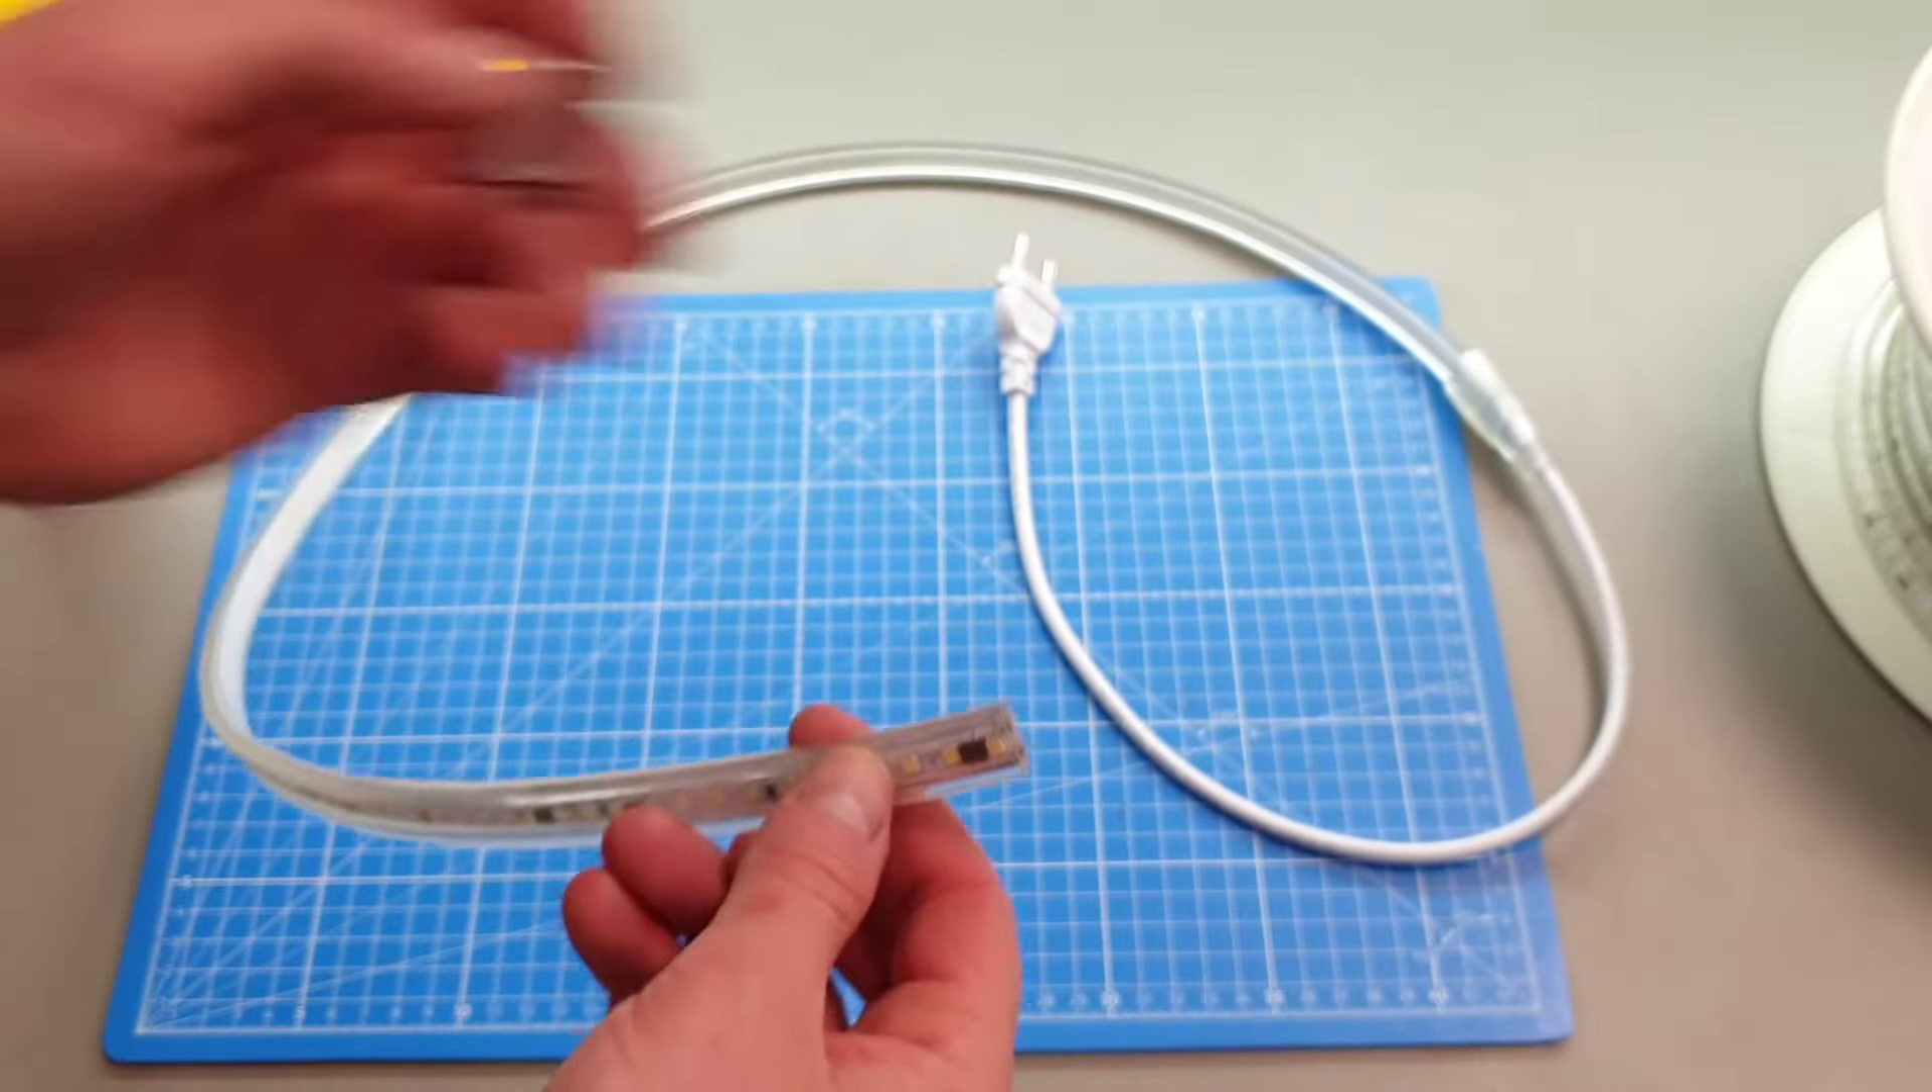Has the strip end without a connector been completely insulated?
No.